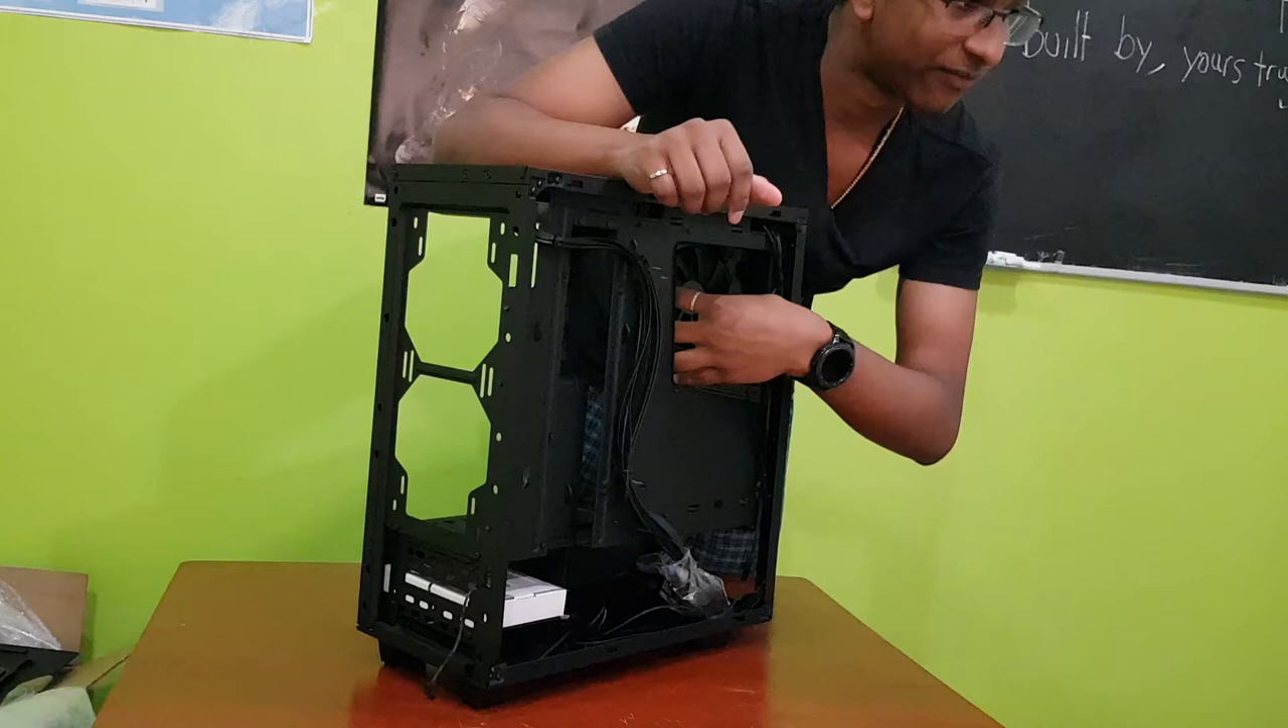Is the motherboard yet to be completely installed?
Yes.